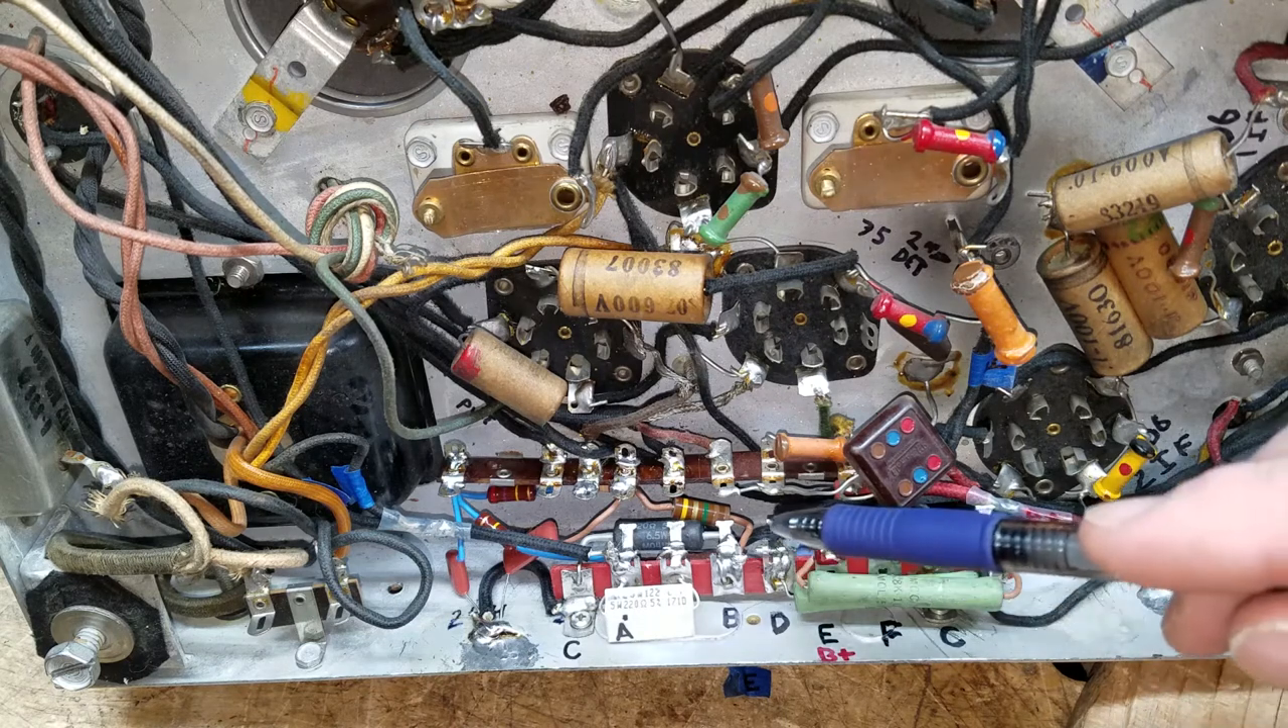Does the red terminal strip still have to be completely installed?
No.